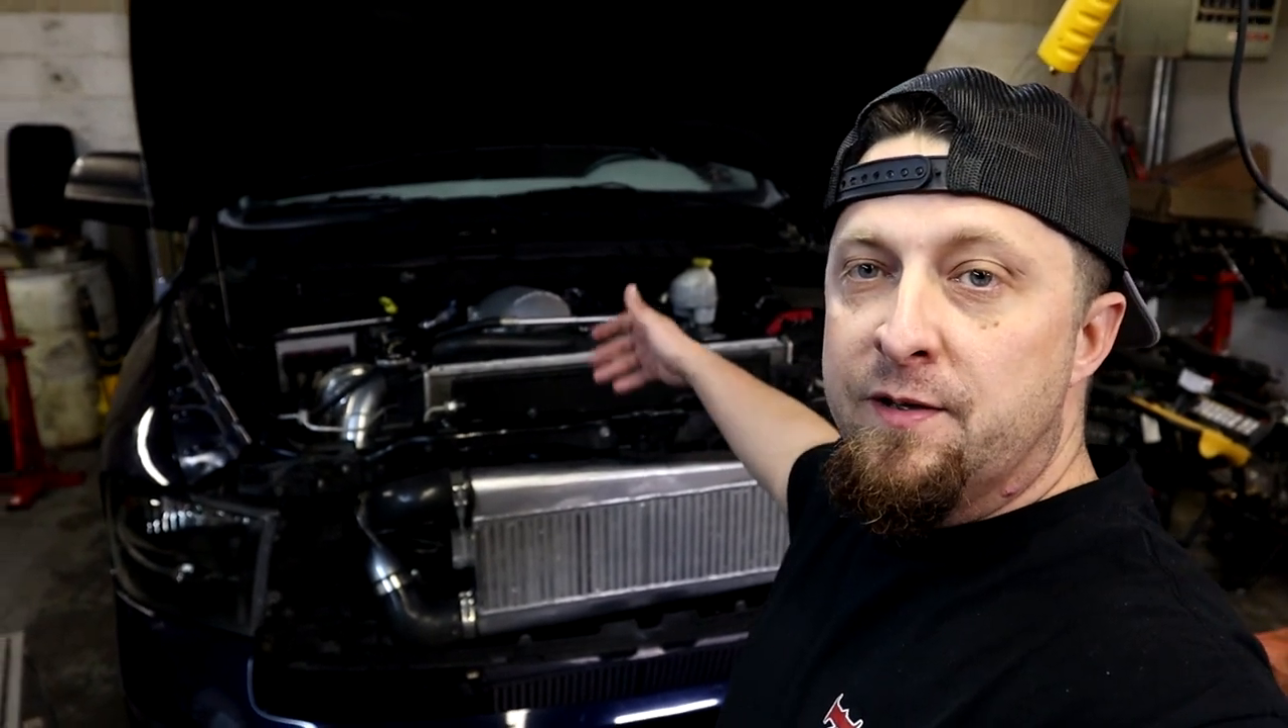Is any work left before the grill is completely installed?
Yes.